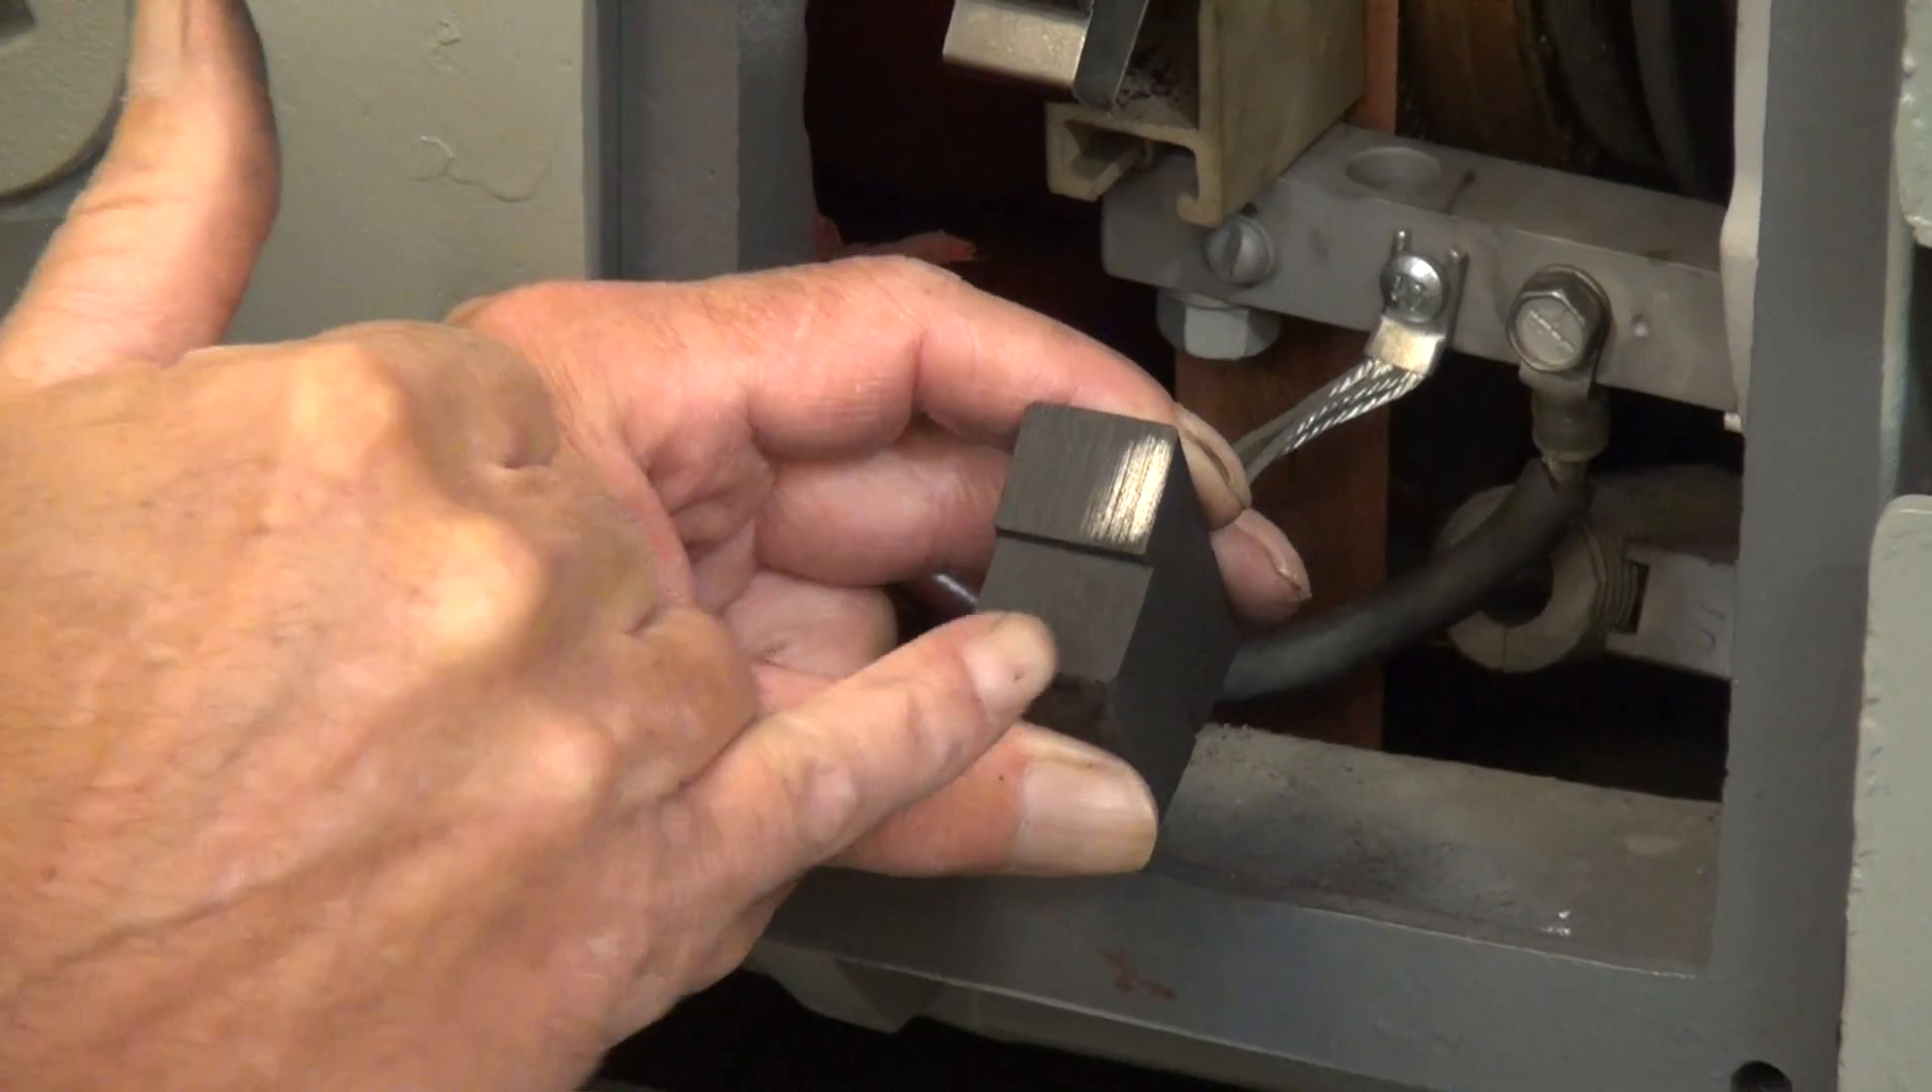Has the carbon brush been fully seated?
No.